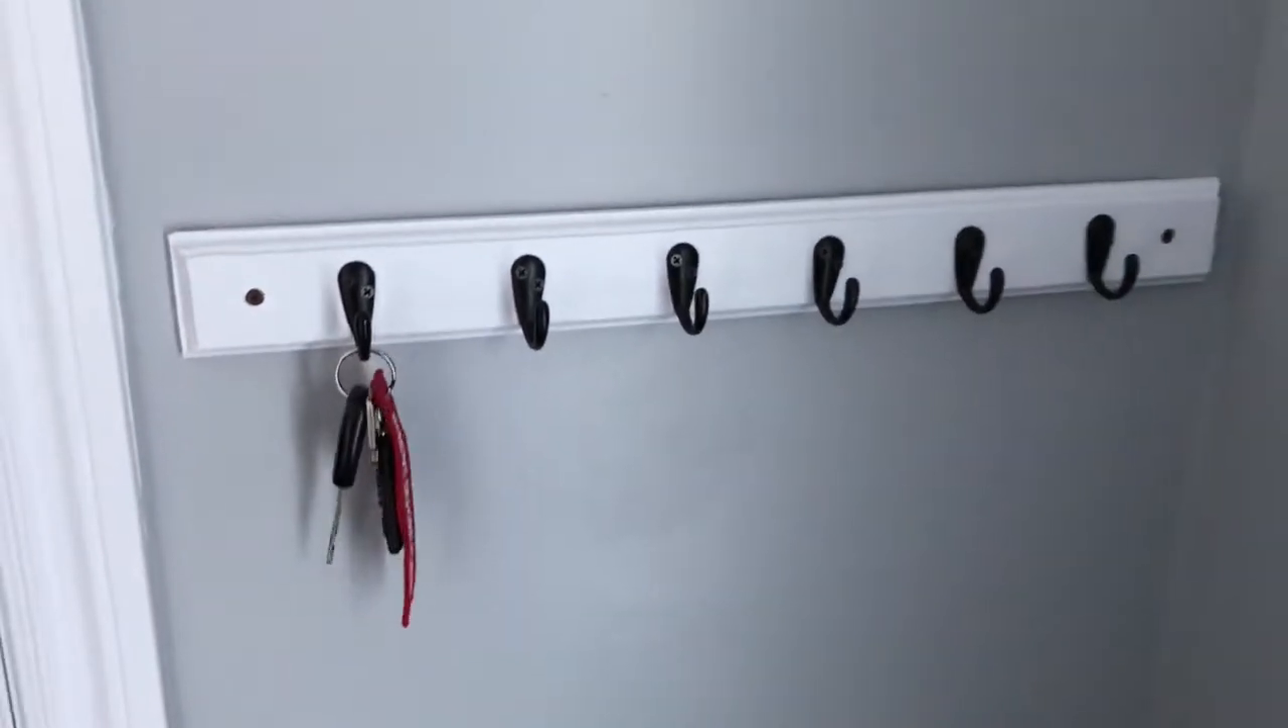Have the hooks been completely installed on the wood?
Yes.